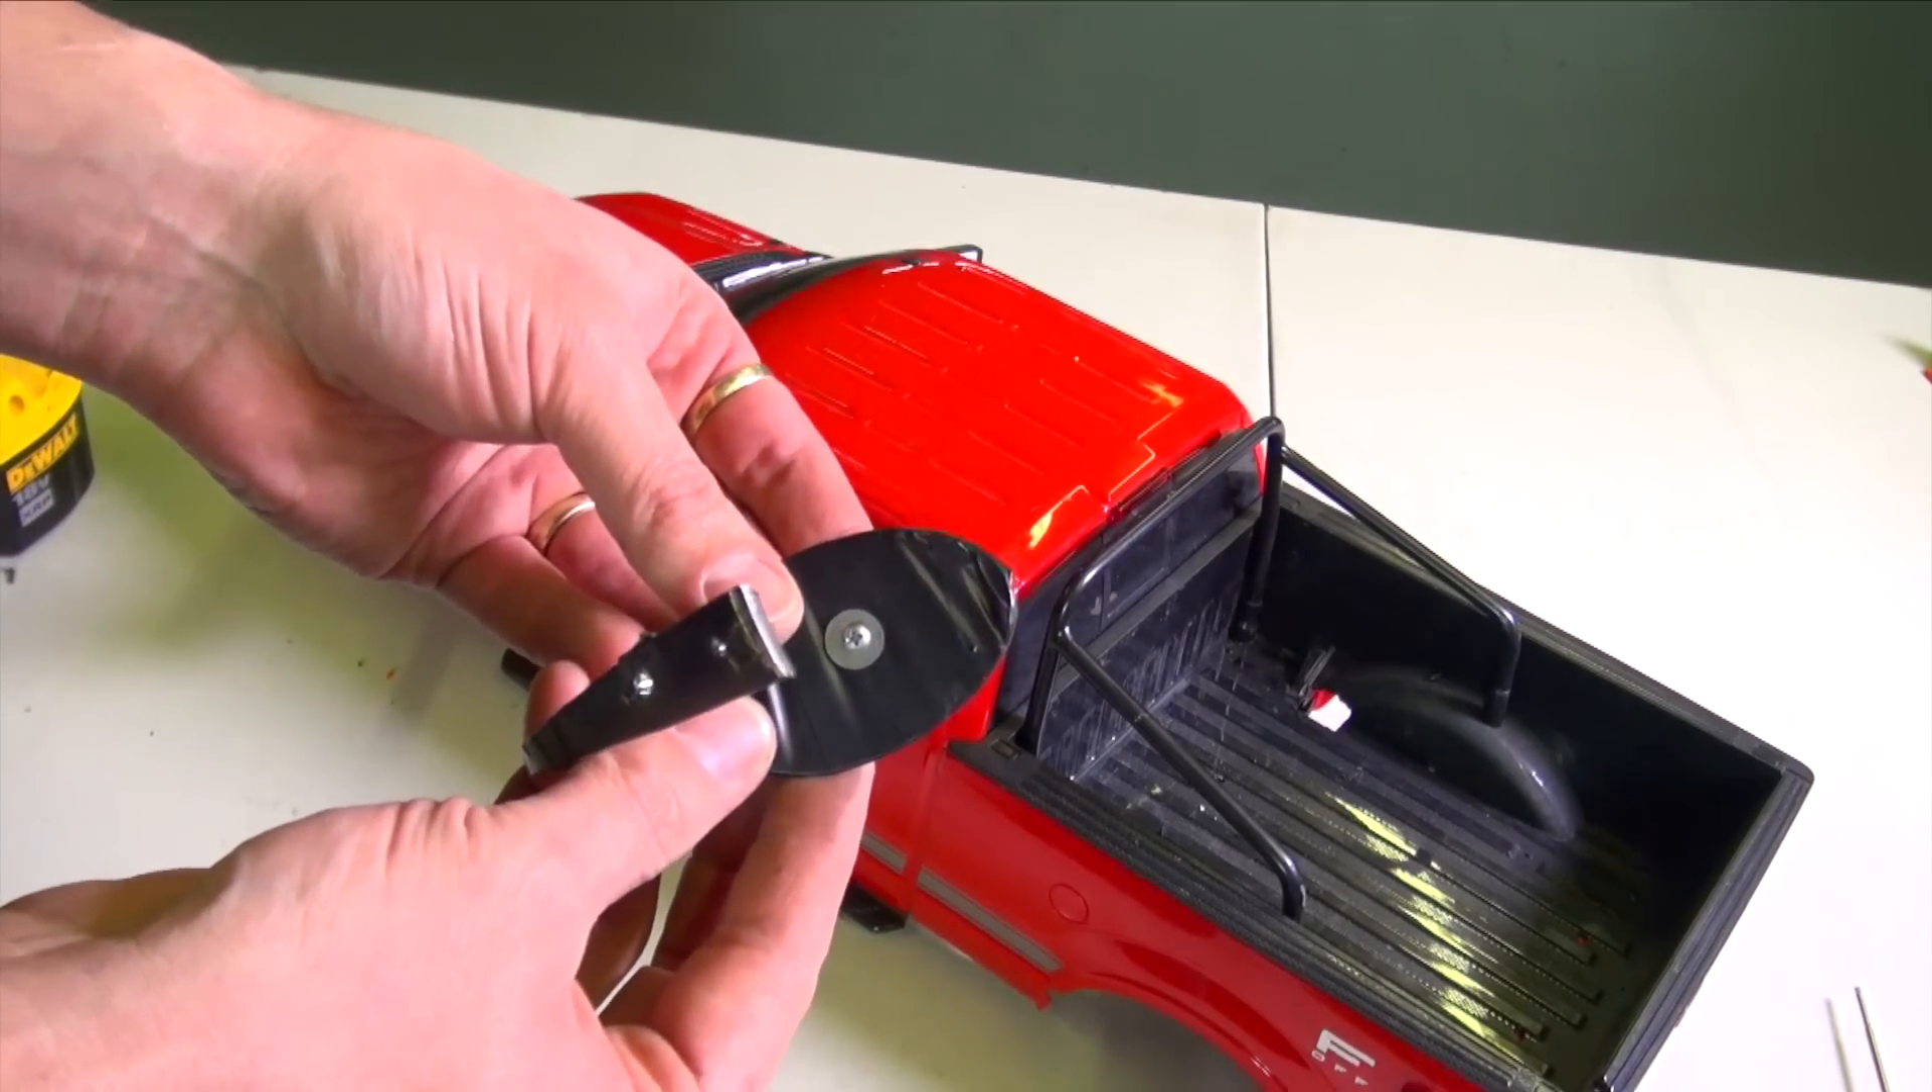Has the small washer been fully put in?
Yes.